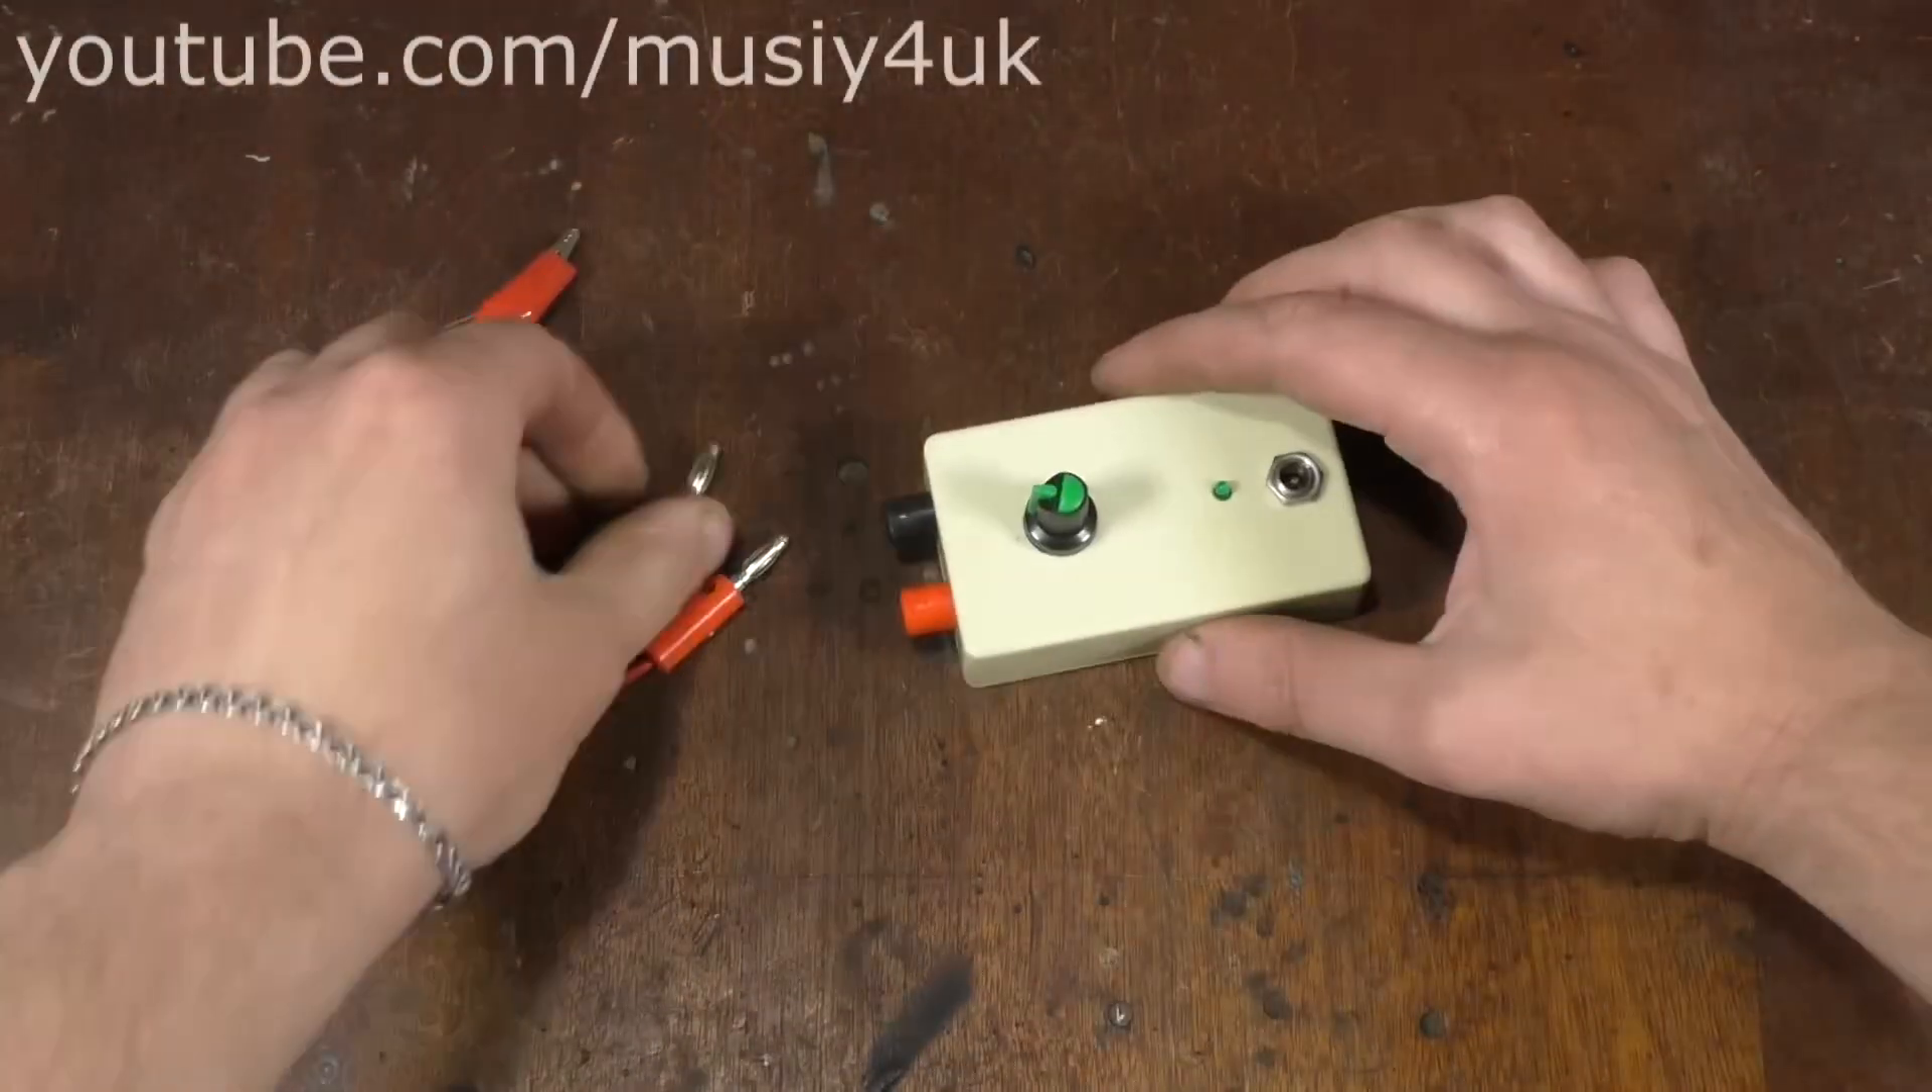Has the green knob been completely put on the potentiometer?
Yes.